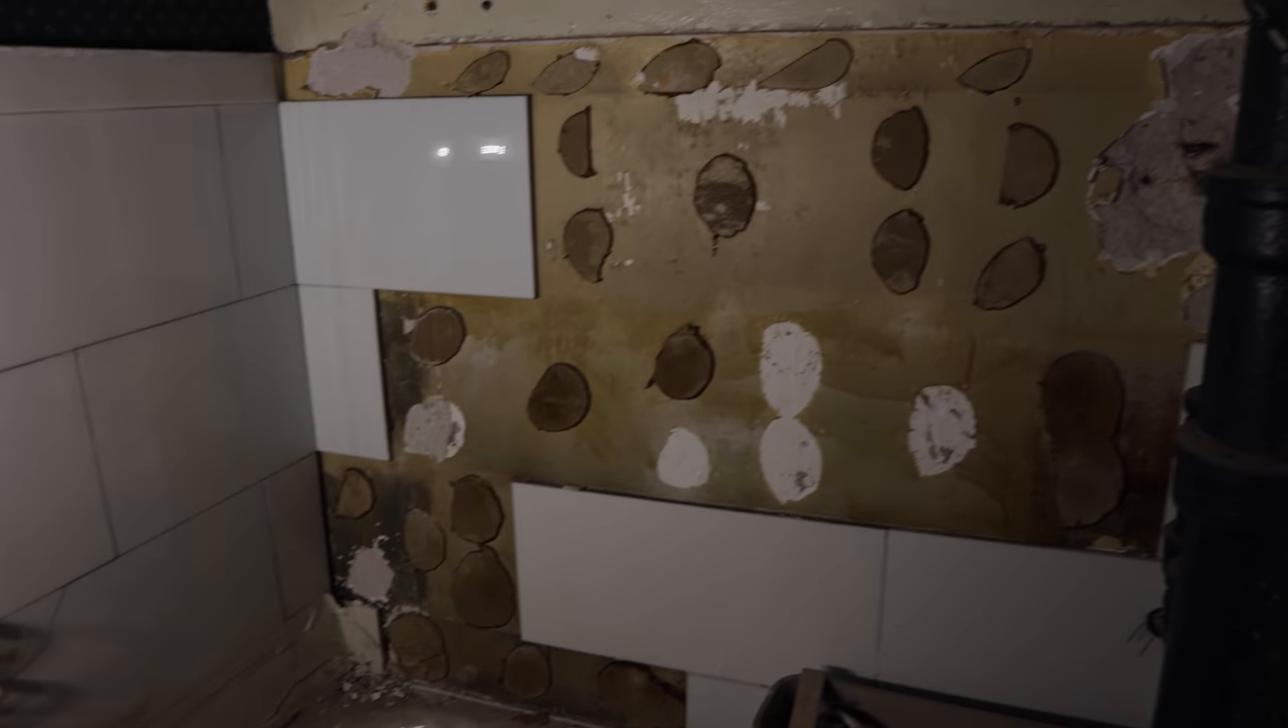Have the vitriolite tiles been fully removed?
No.